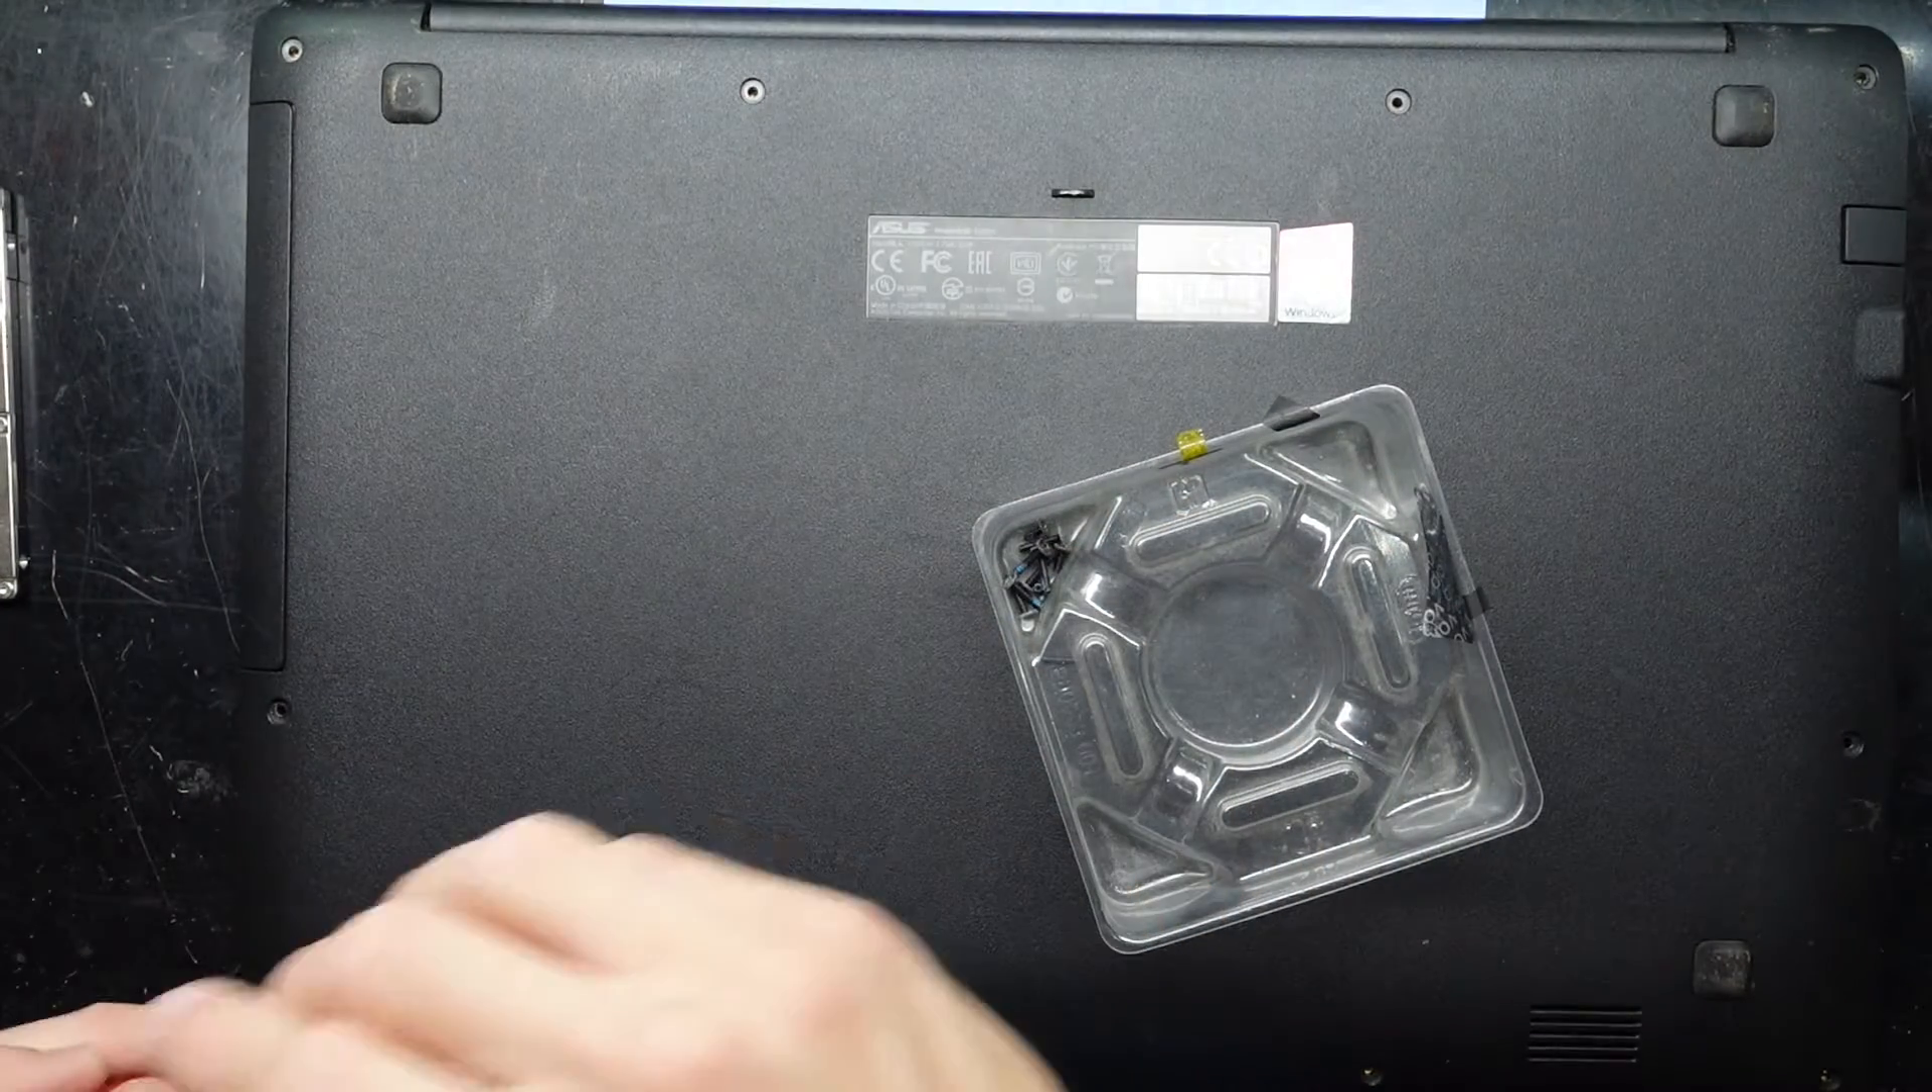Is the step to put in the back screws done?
No.